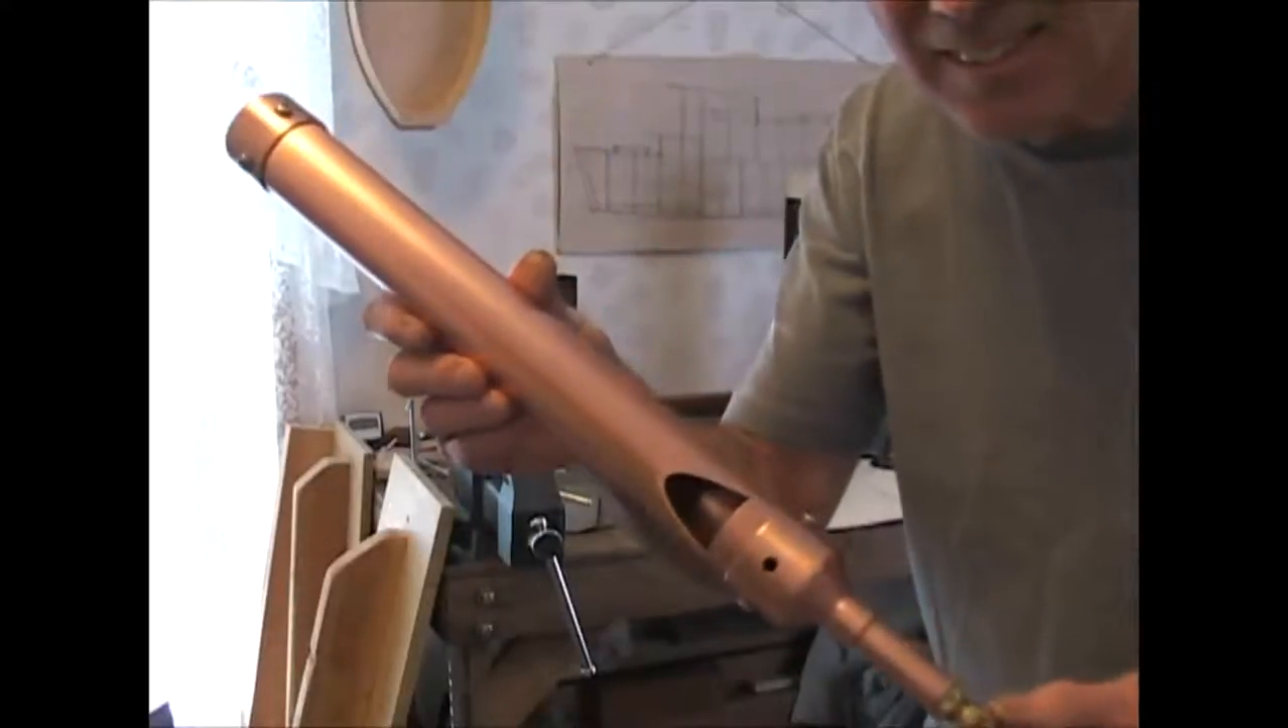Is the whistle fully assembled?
Yes.